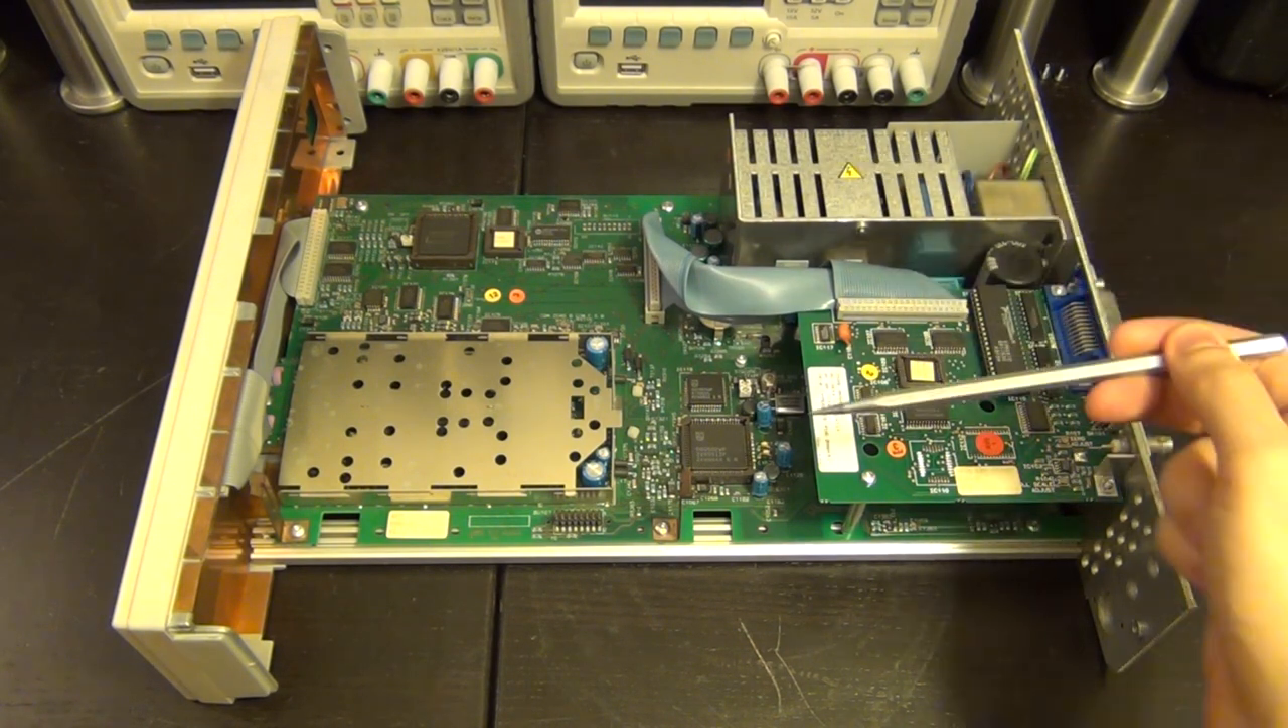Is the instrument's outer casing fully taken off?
Yes.